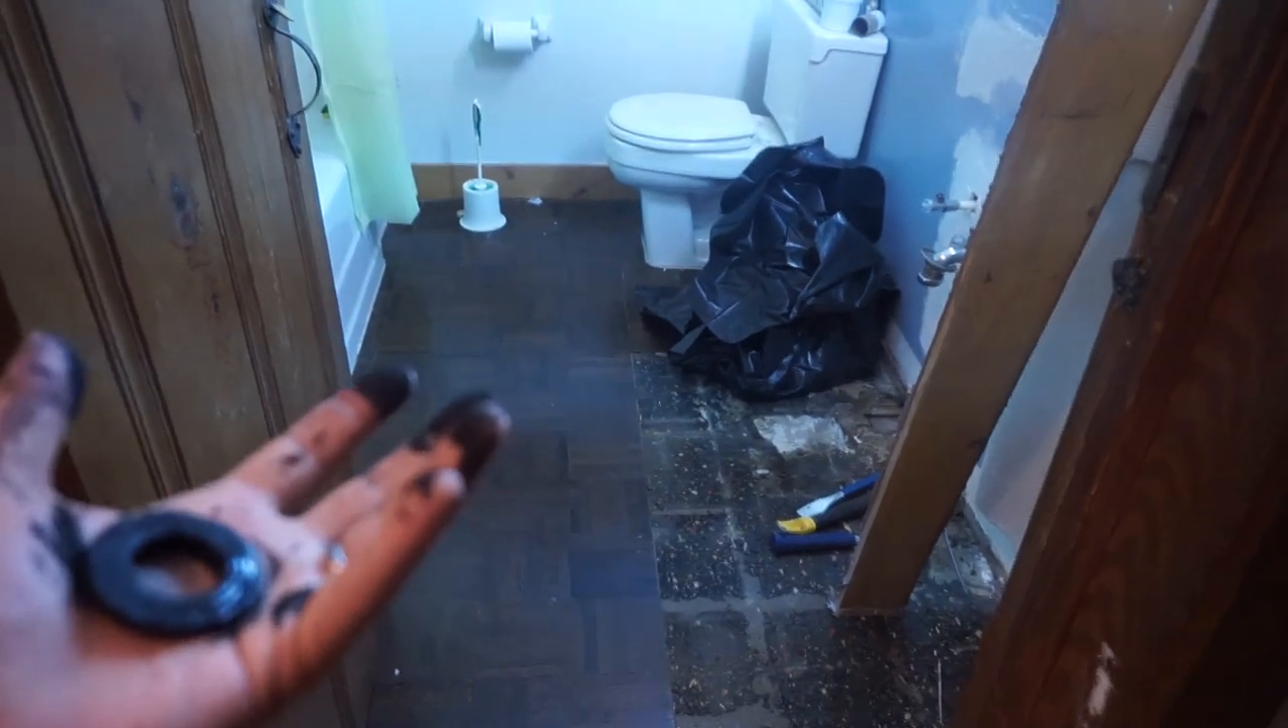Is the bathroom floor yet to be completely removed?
Yes.